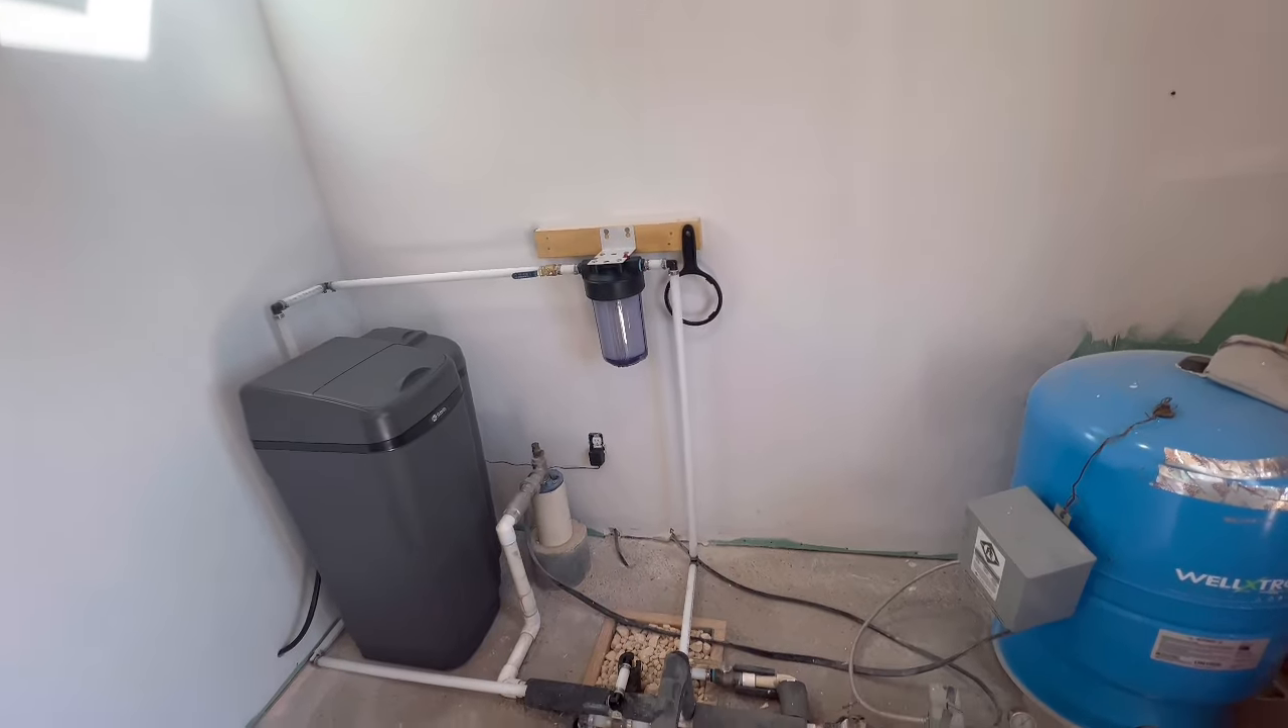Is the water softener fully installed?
Yes.